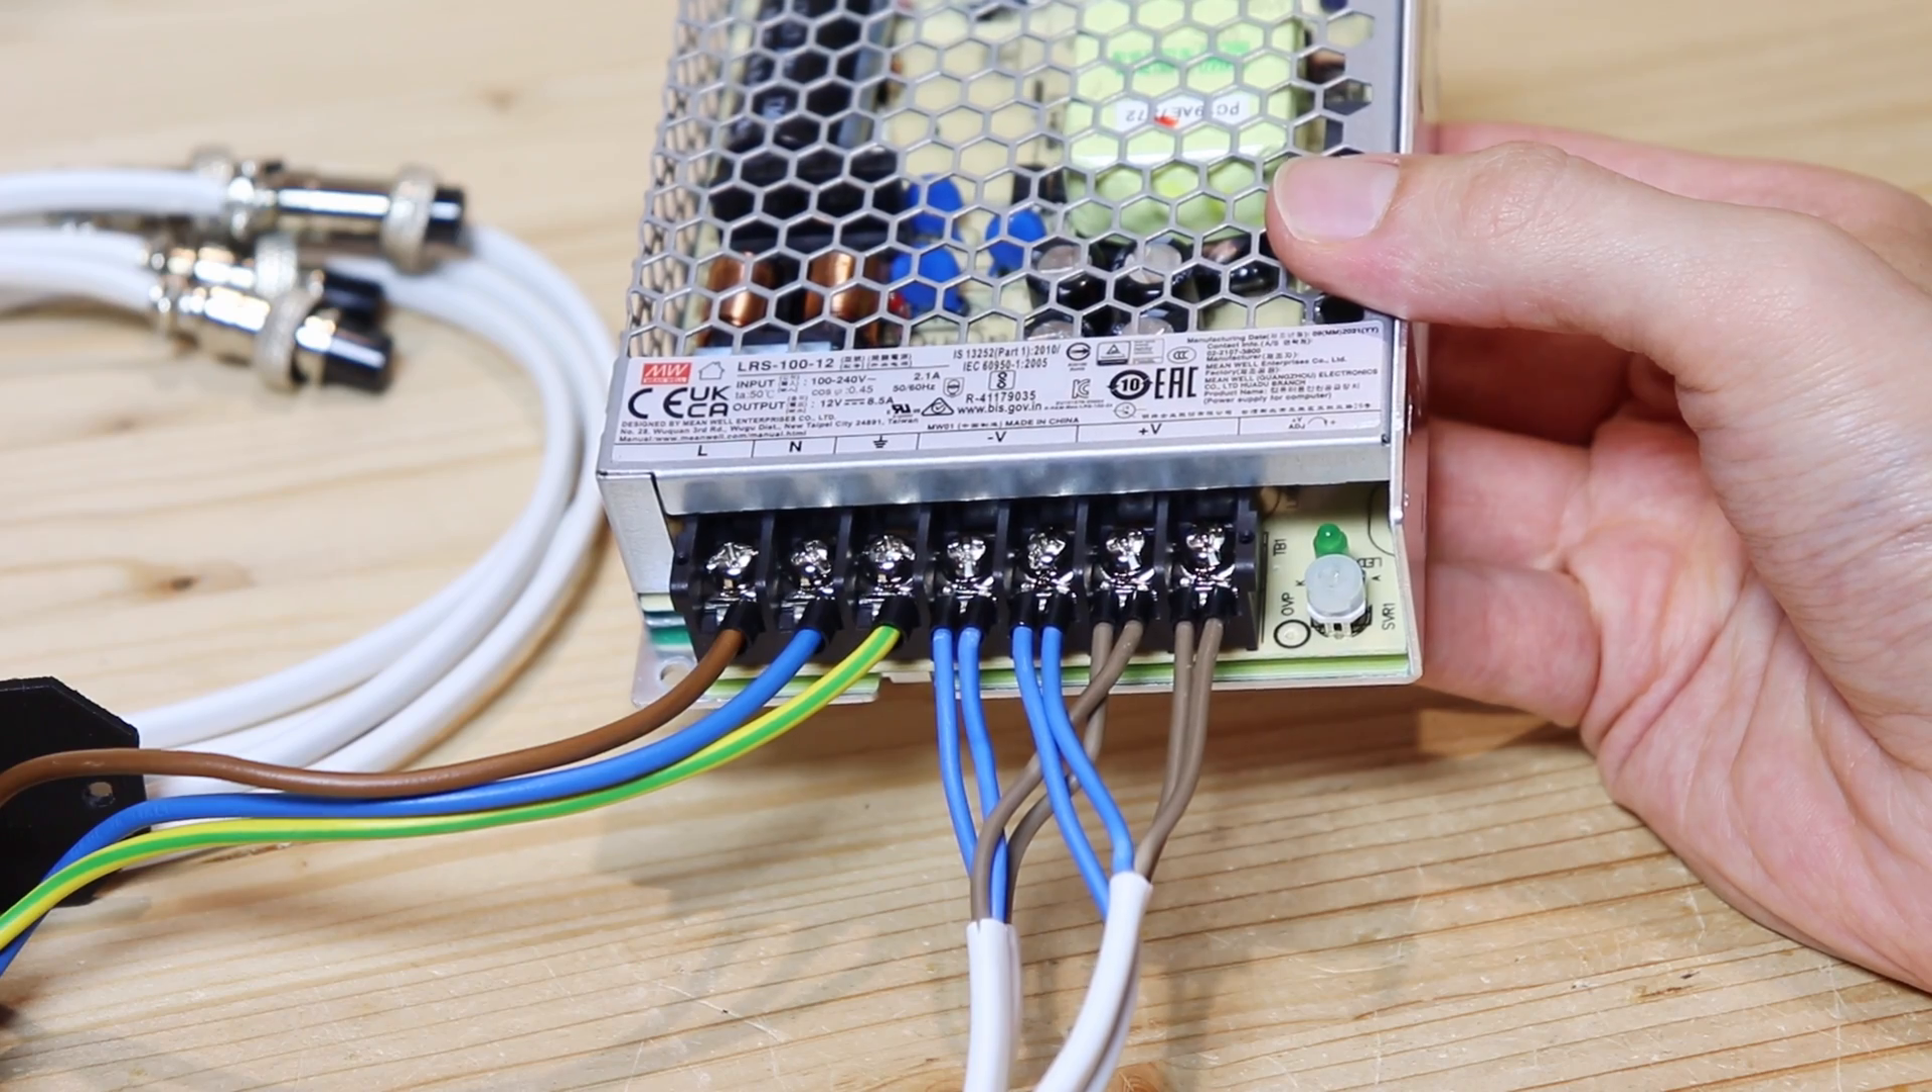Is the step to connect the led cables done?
Yes.